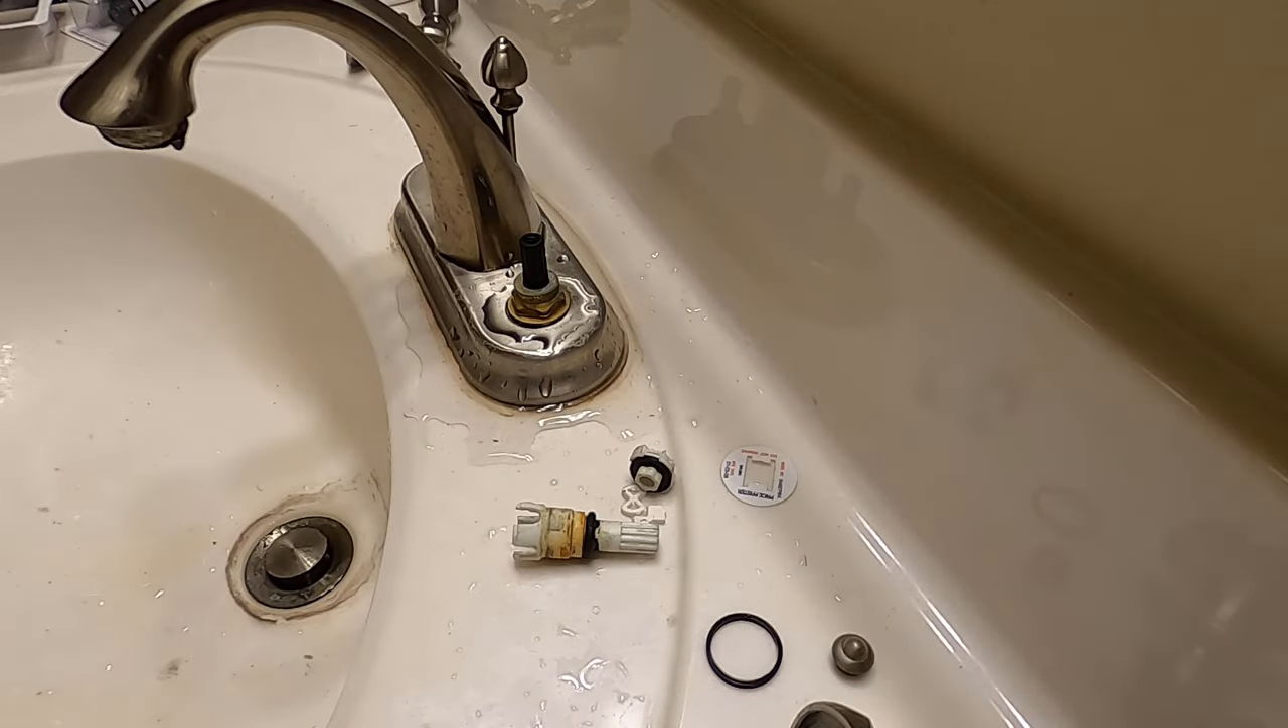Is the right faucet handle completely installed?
No.